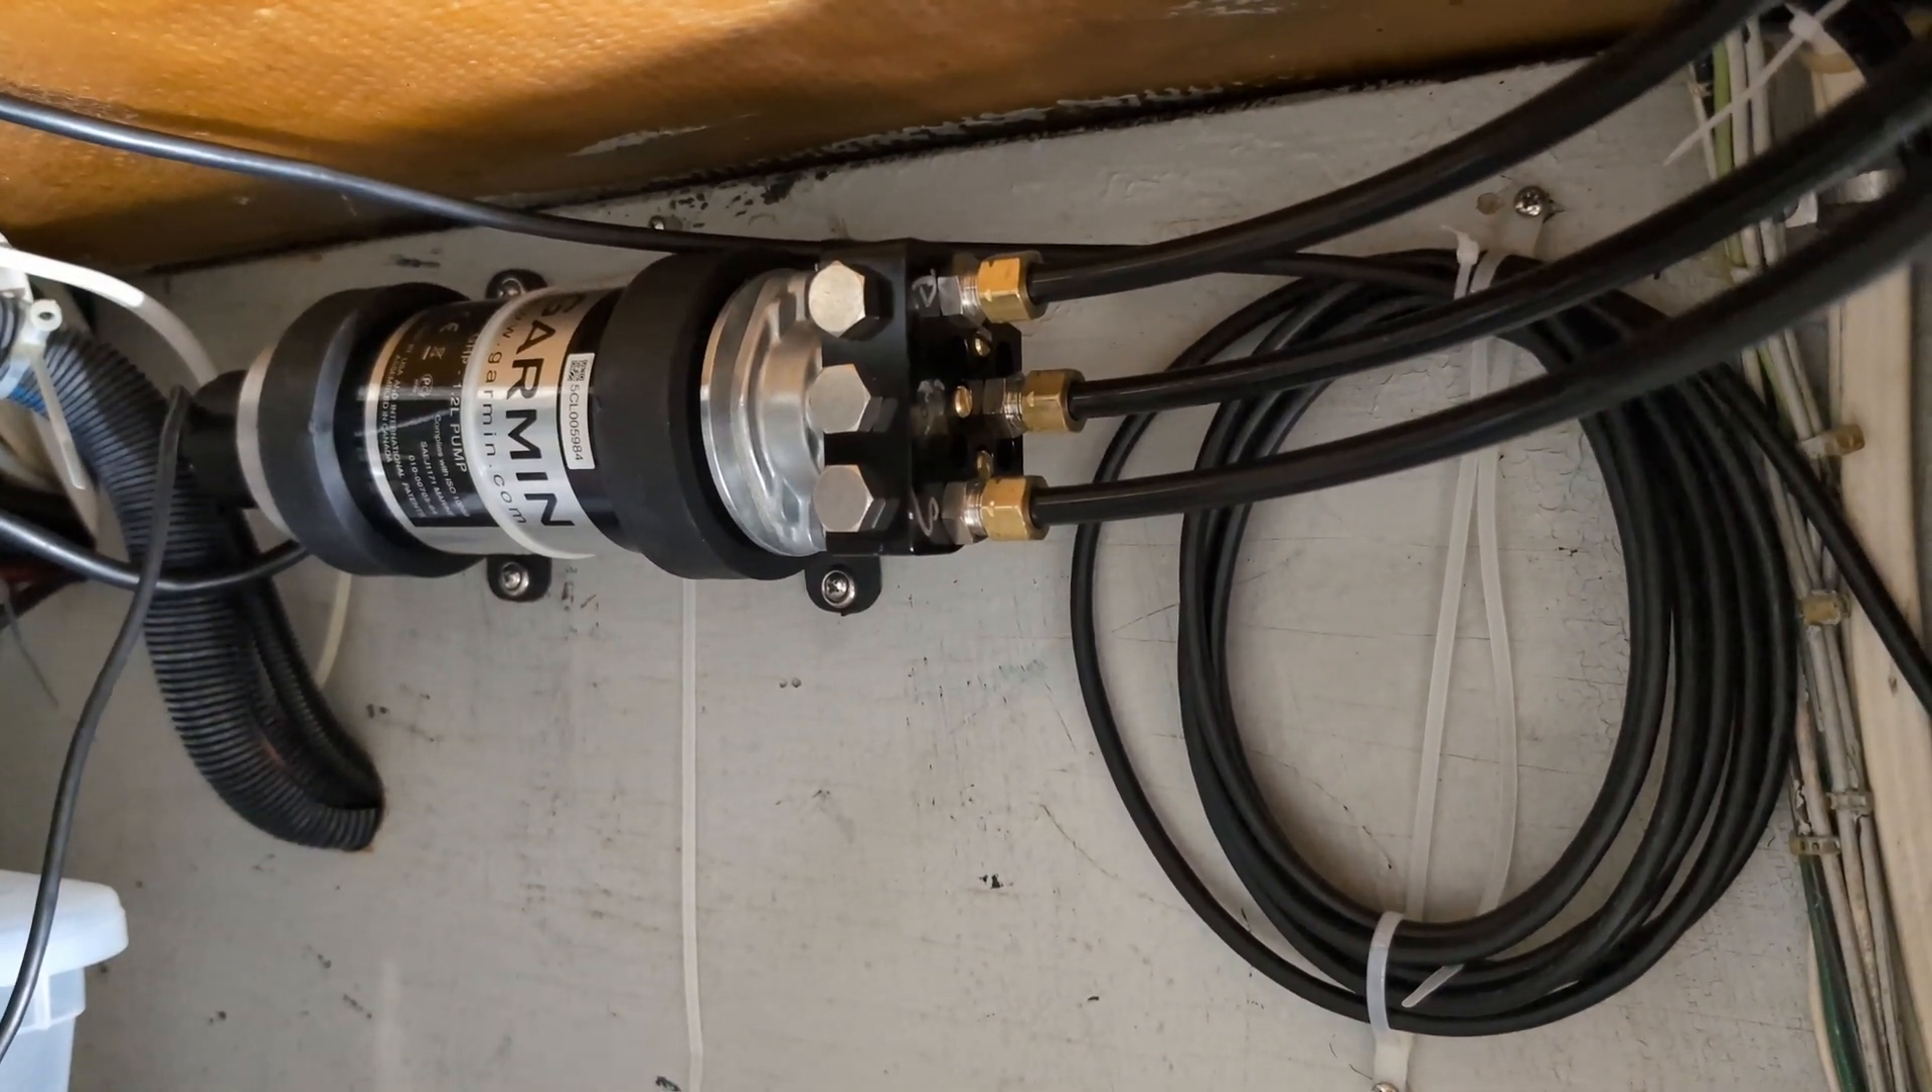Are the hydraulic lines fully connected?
Yes.